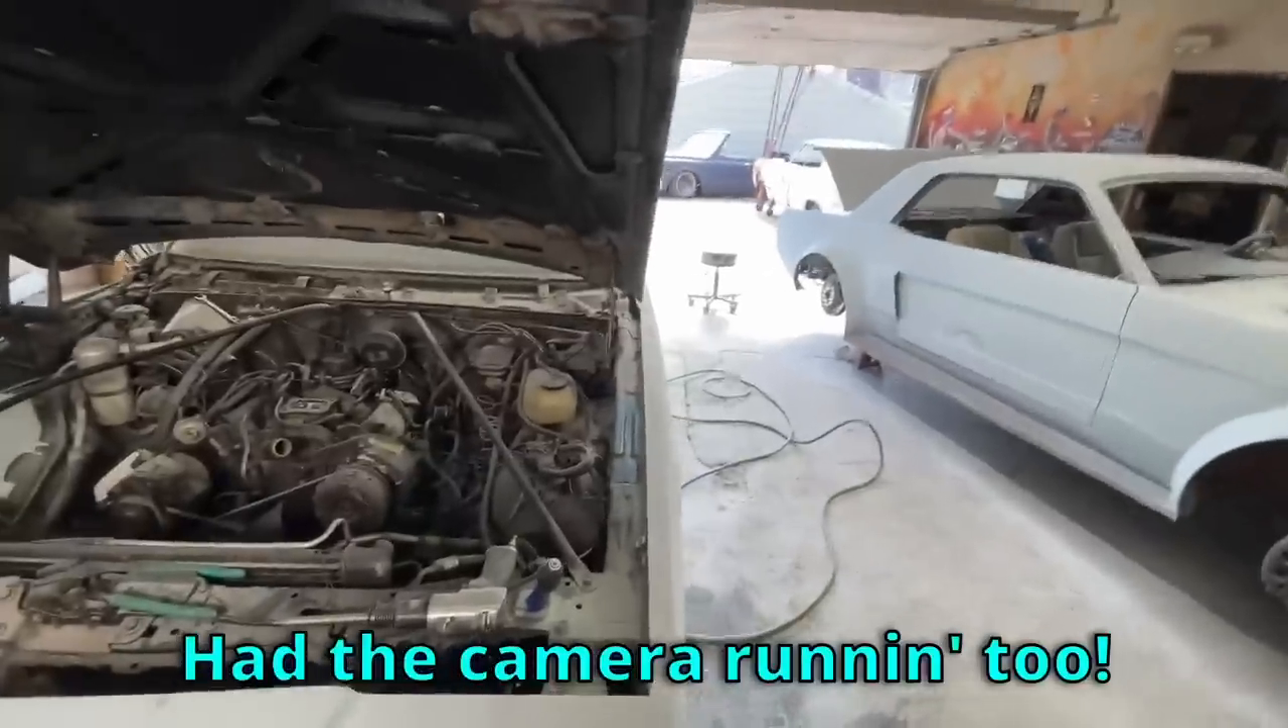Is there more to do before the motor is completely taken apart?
Yes.